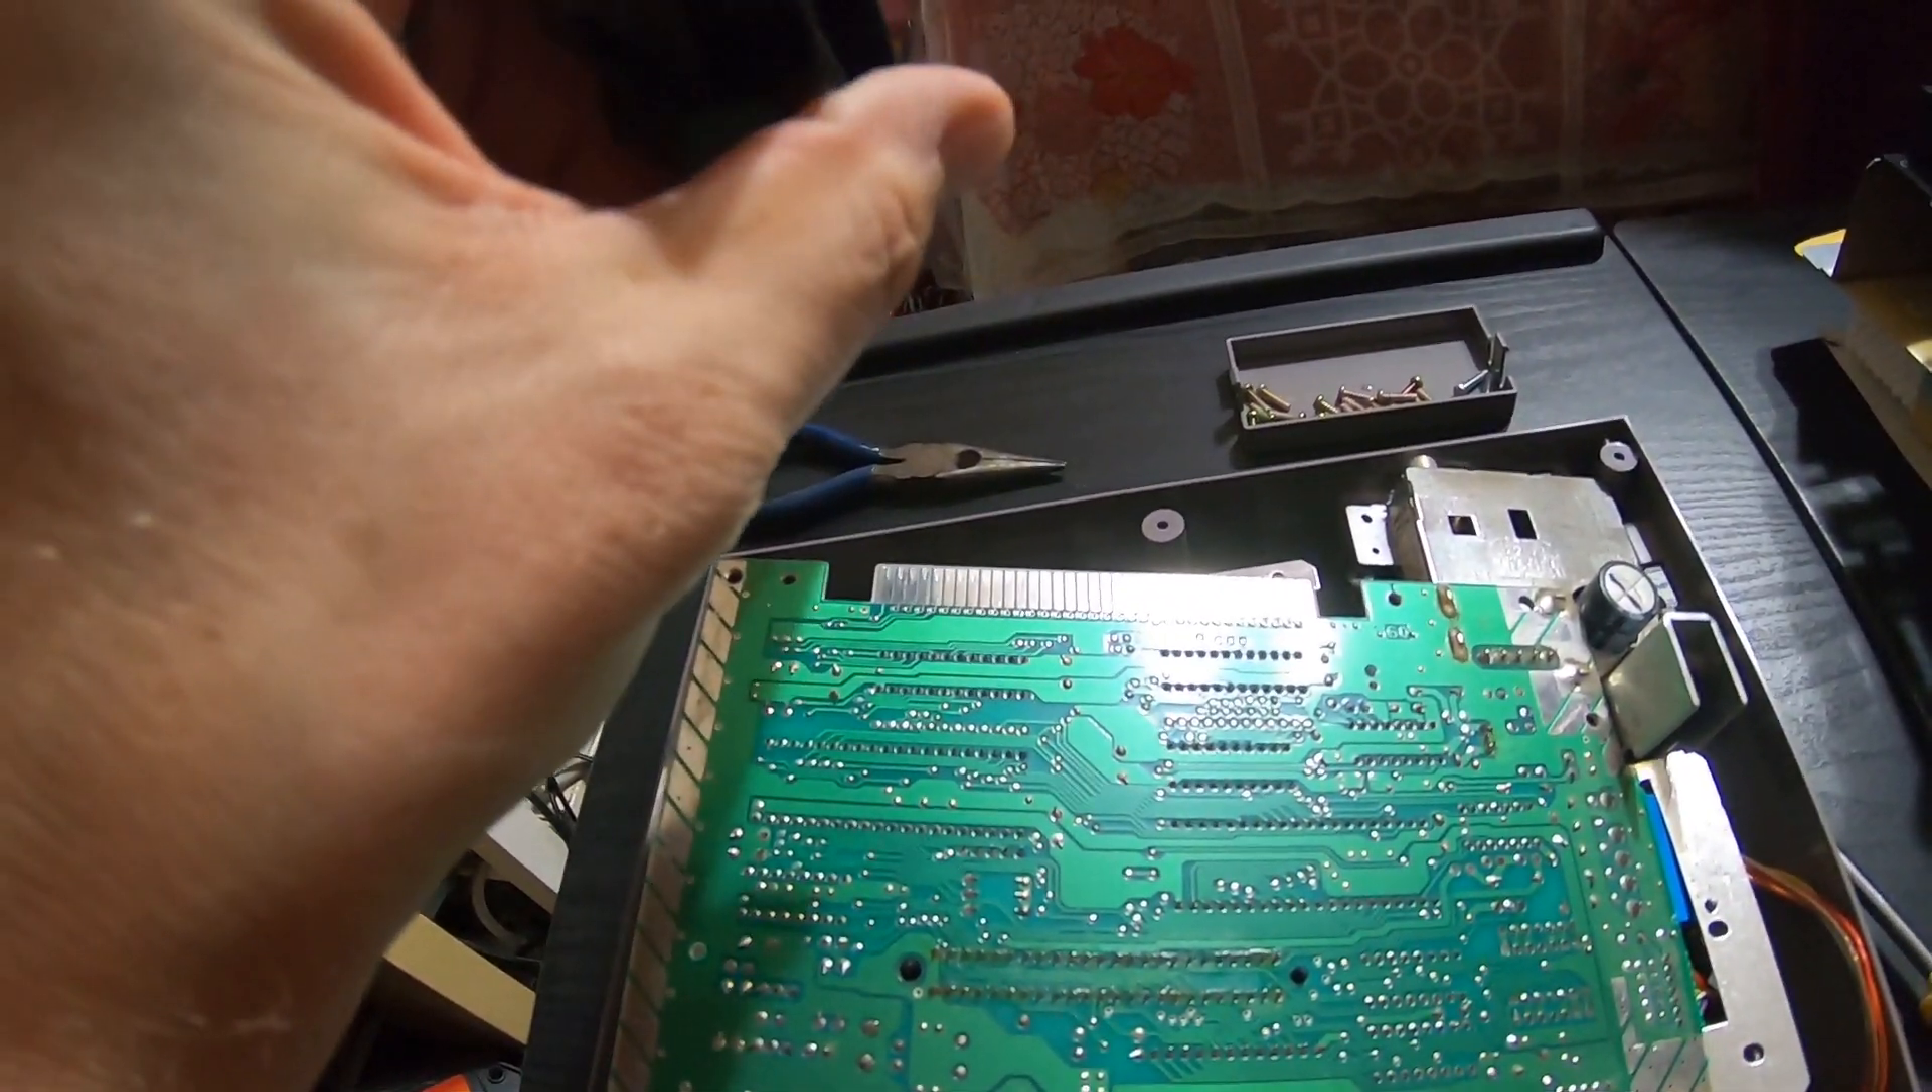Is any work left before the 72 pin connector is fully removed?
No.